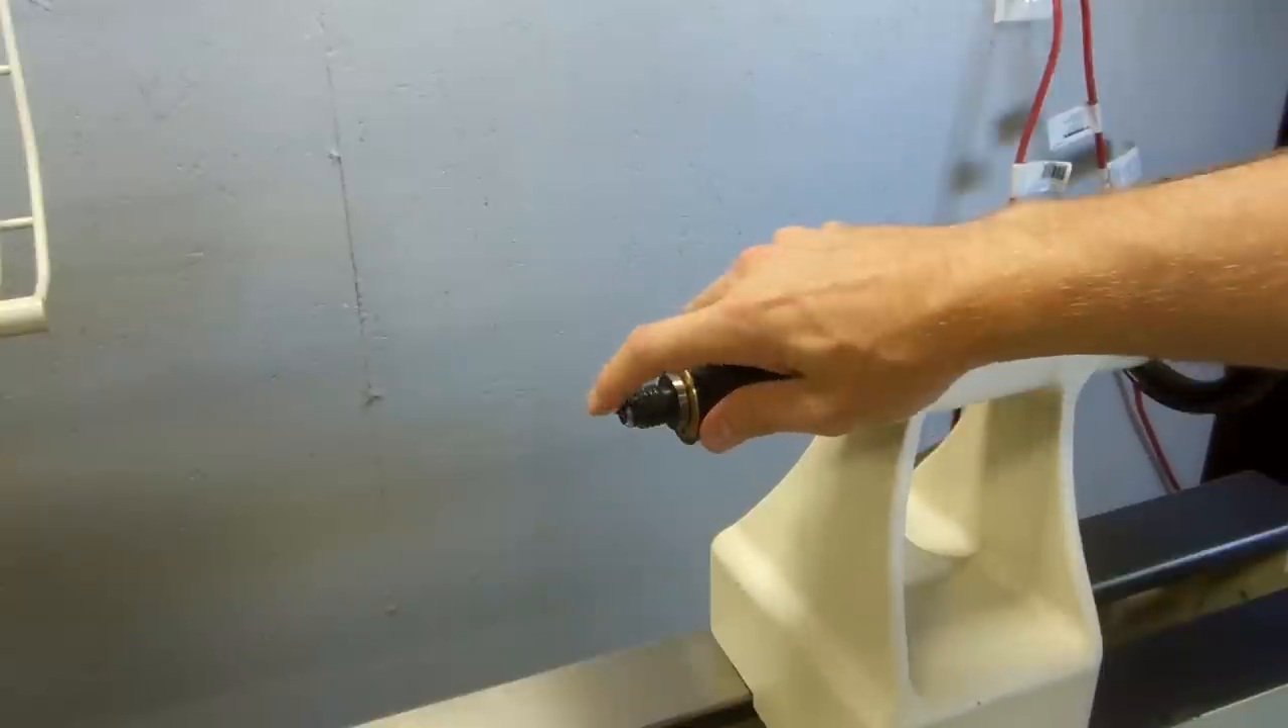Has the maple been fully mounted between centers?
No.